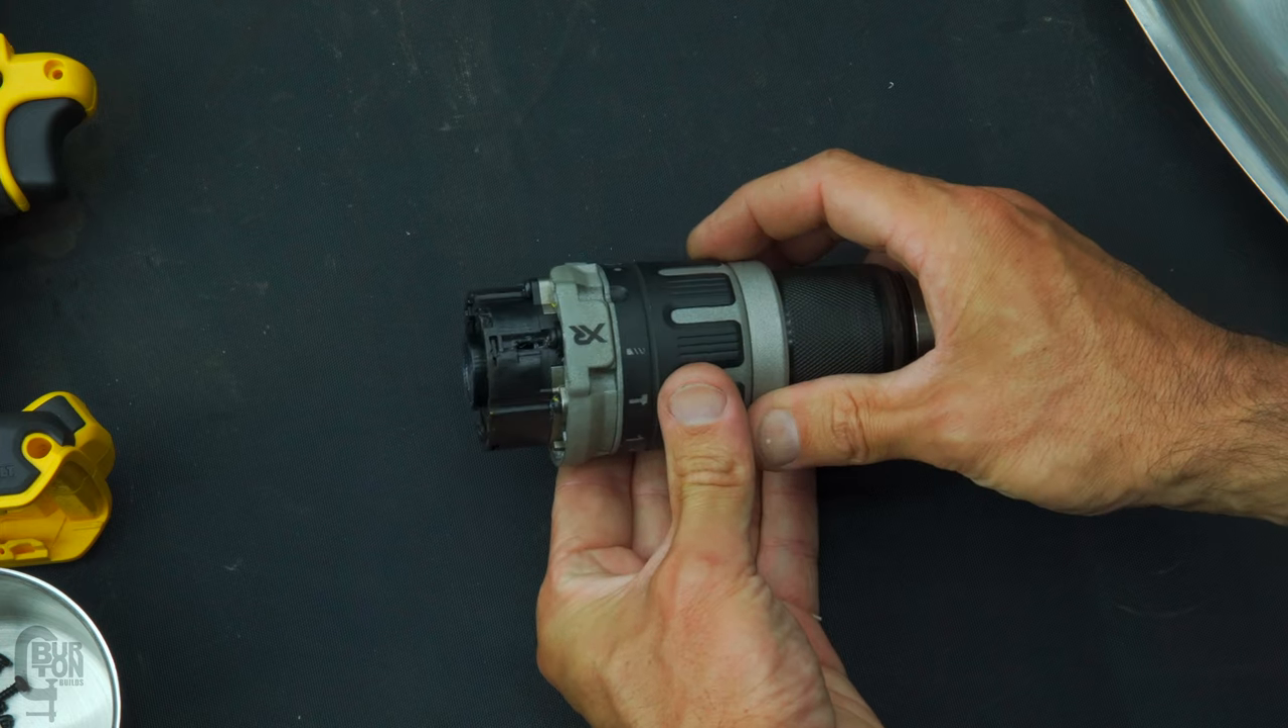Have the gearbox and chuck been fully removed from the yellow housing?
Yes.